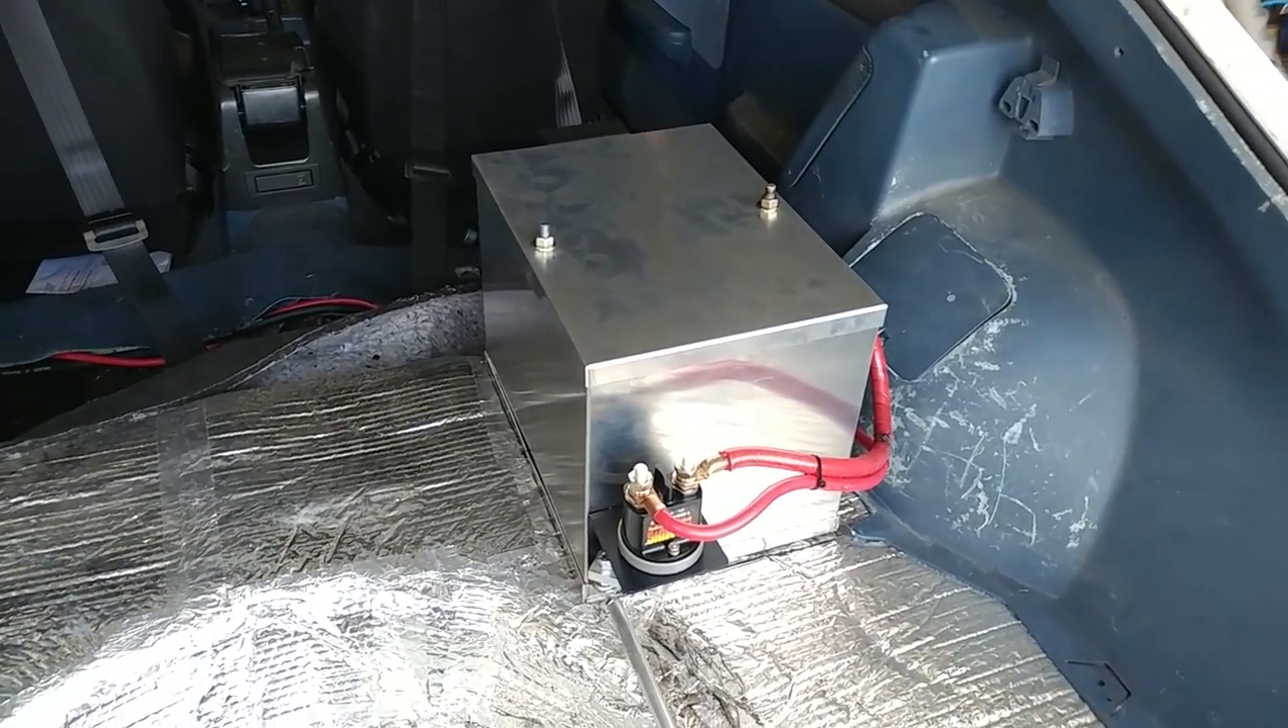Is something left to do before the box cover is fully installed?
No.